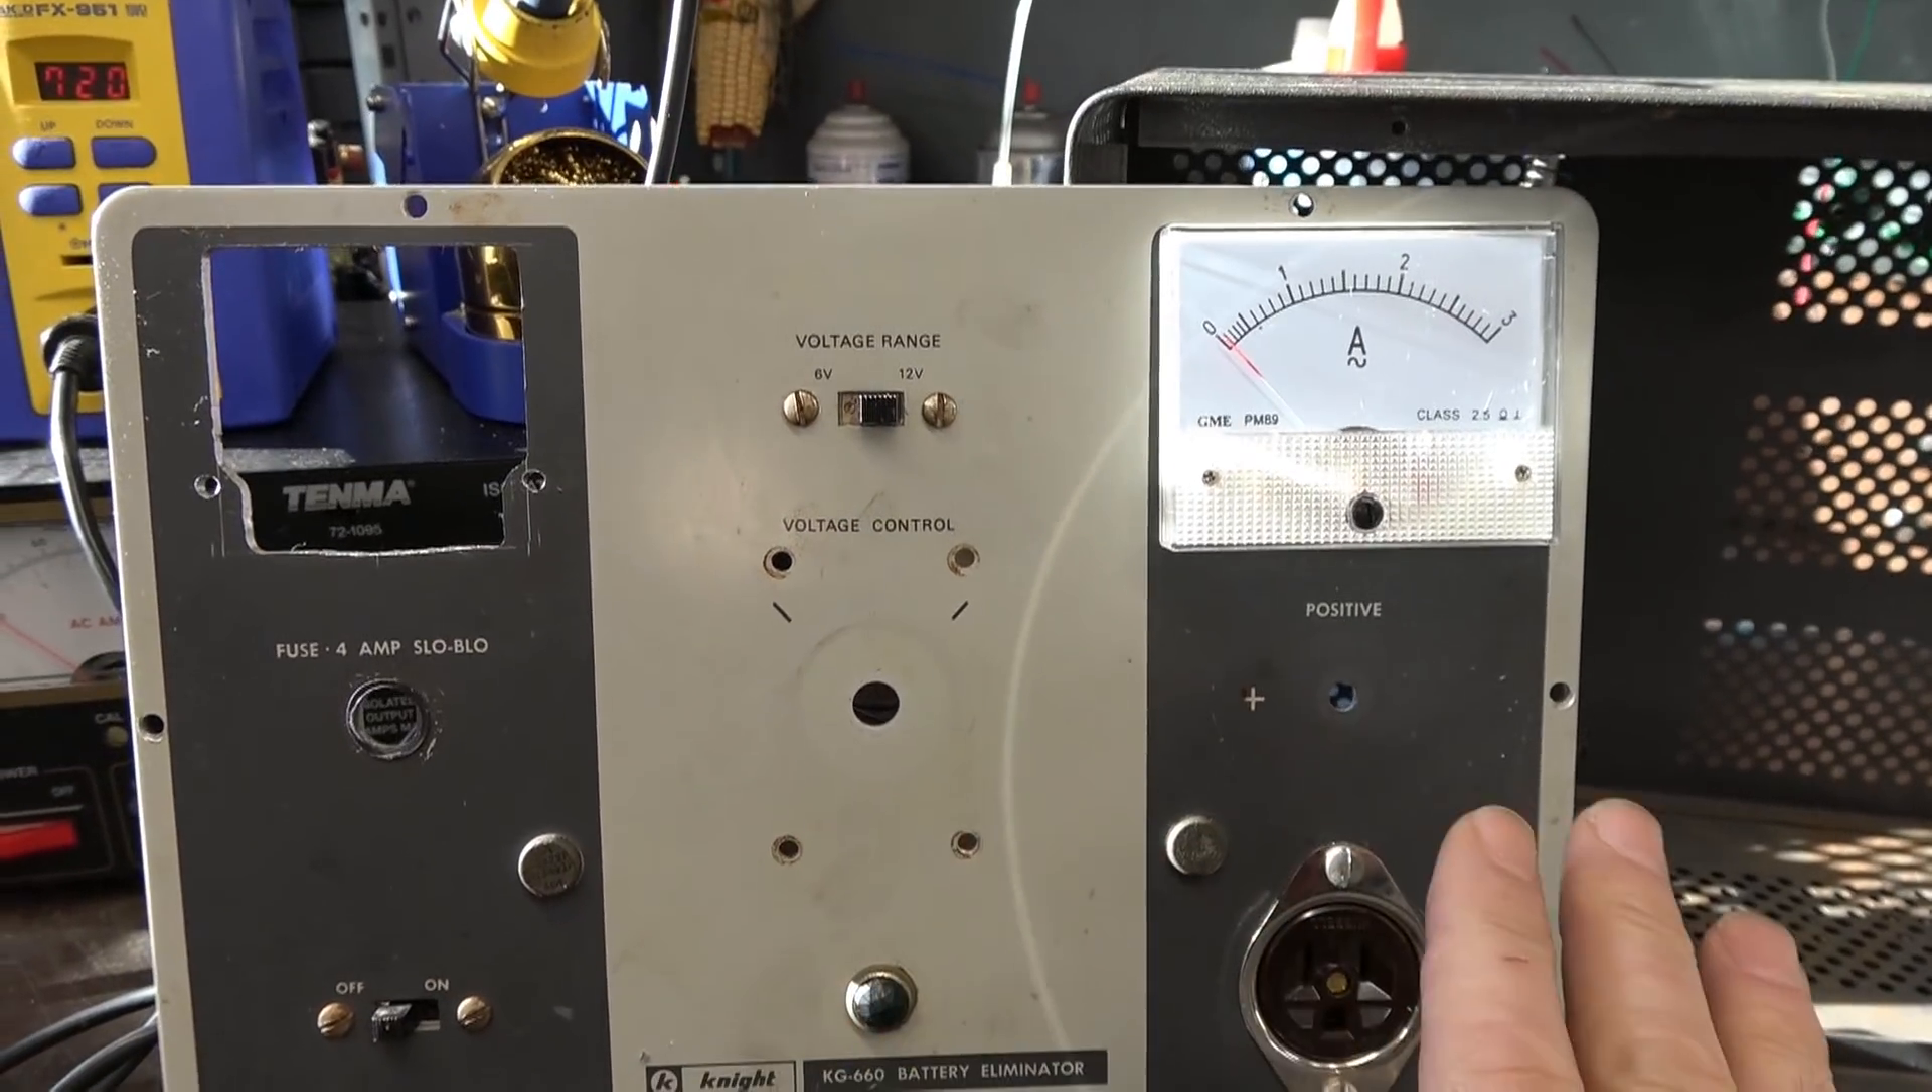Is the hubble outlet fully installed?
Yes.